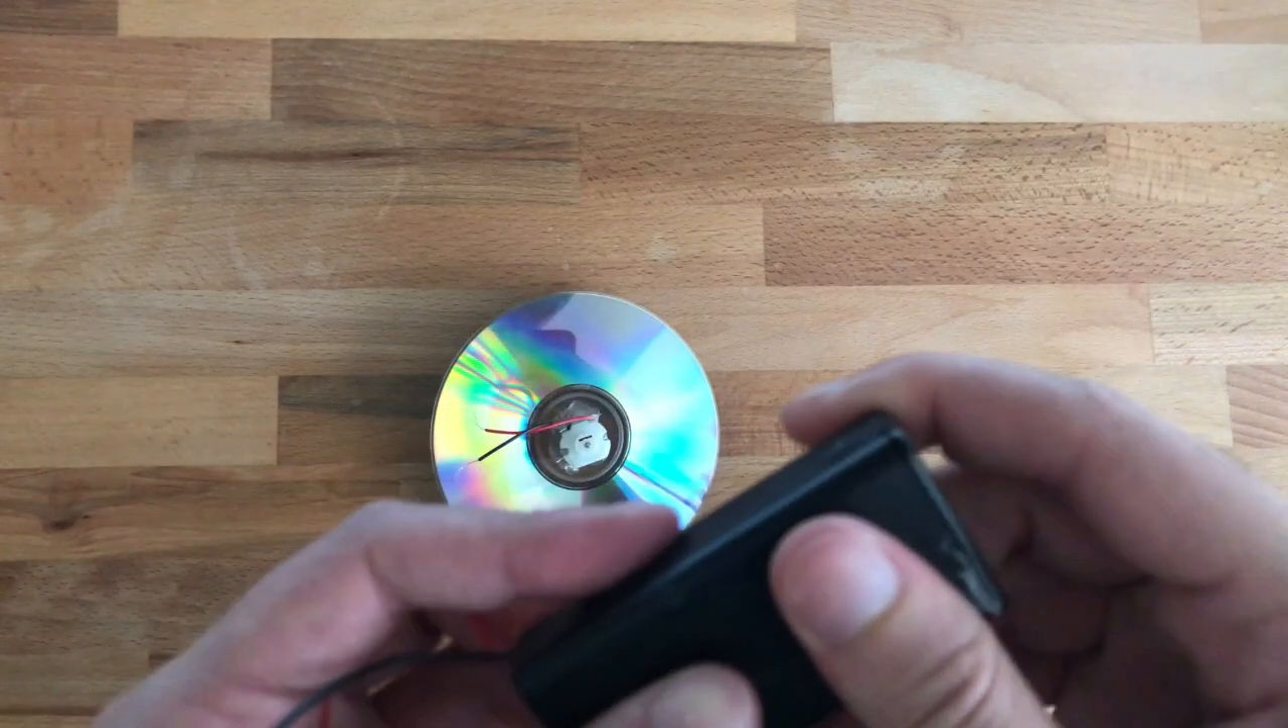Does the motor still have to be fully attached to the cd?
No.